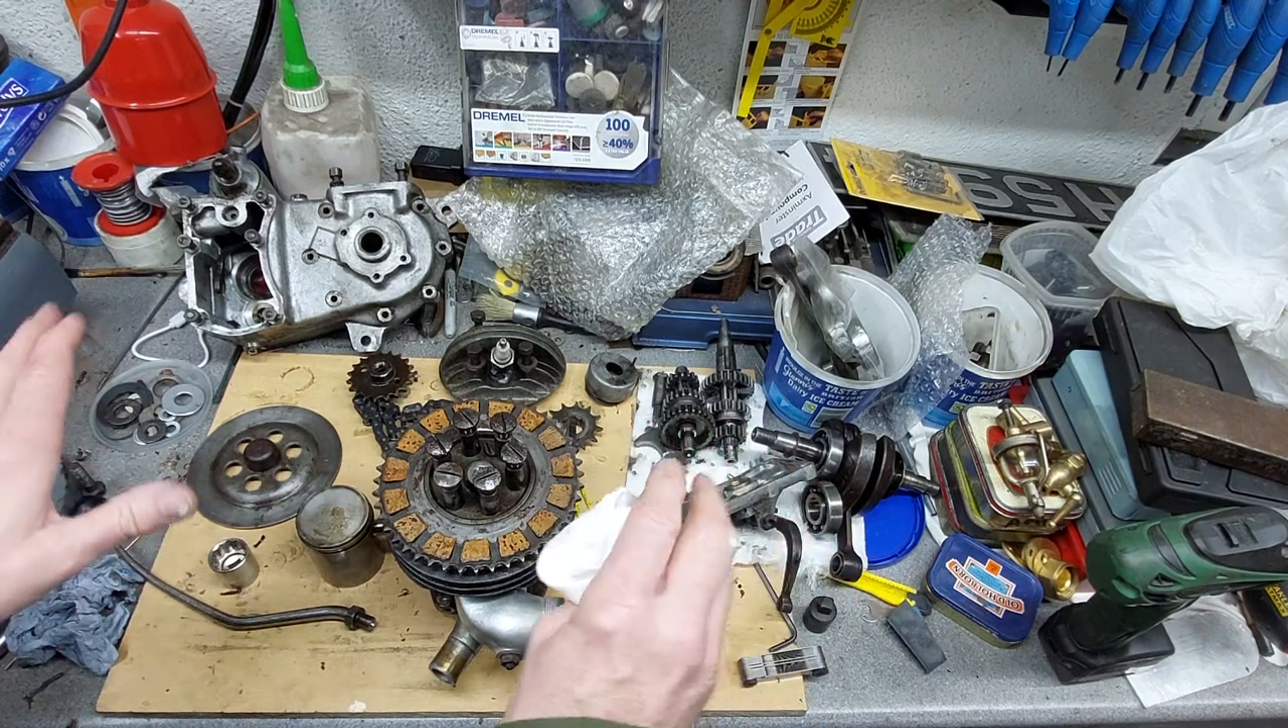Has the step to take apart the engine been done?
Yes.